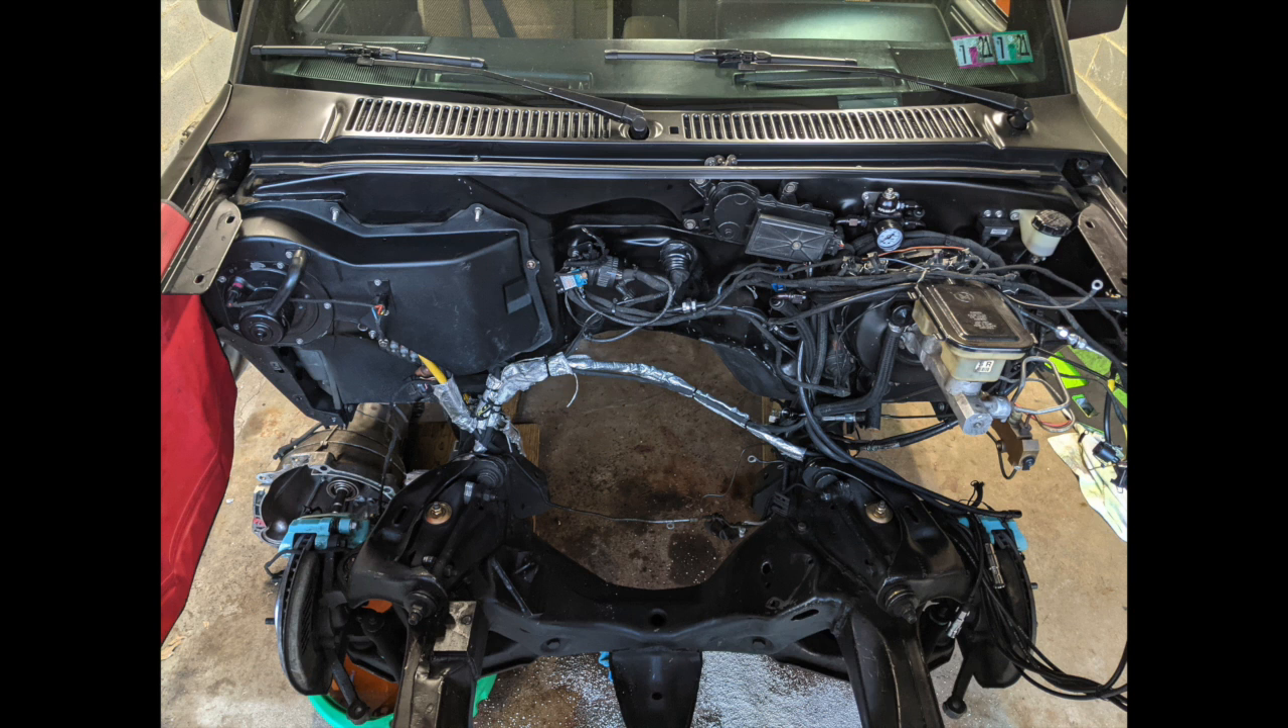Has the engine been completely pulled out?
Yes.